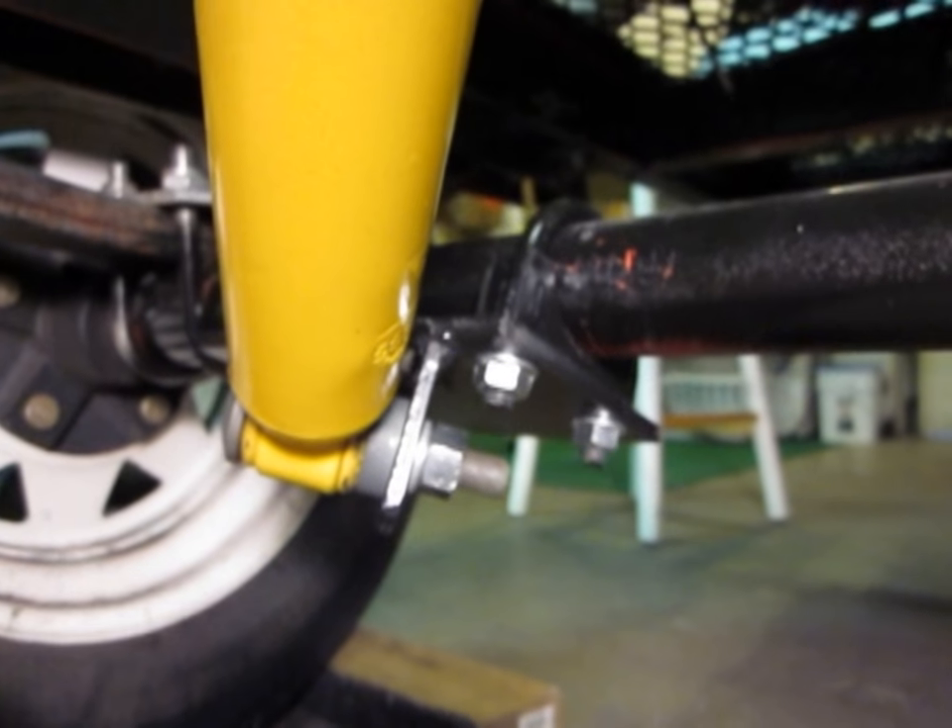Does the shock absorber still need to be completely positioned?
No.